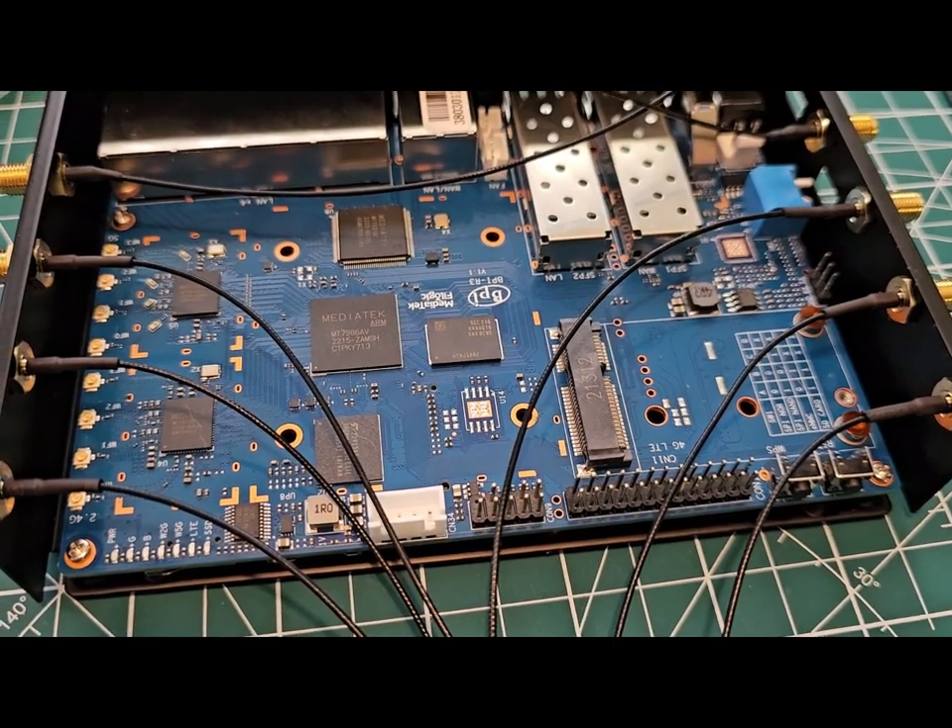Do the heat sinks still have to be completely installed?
Yes.